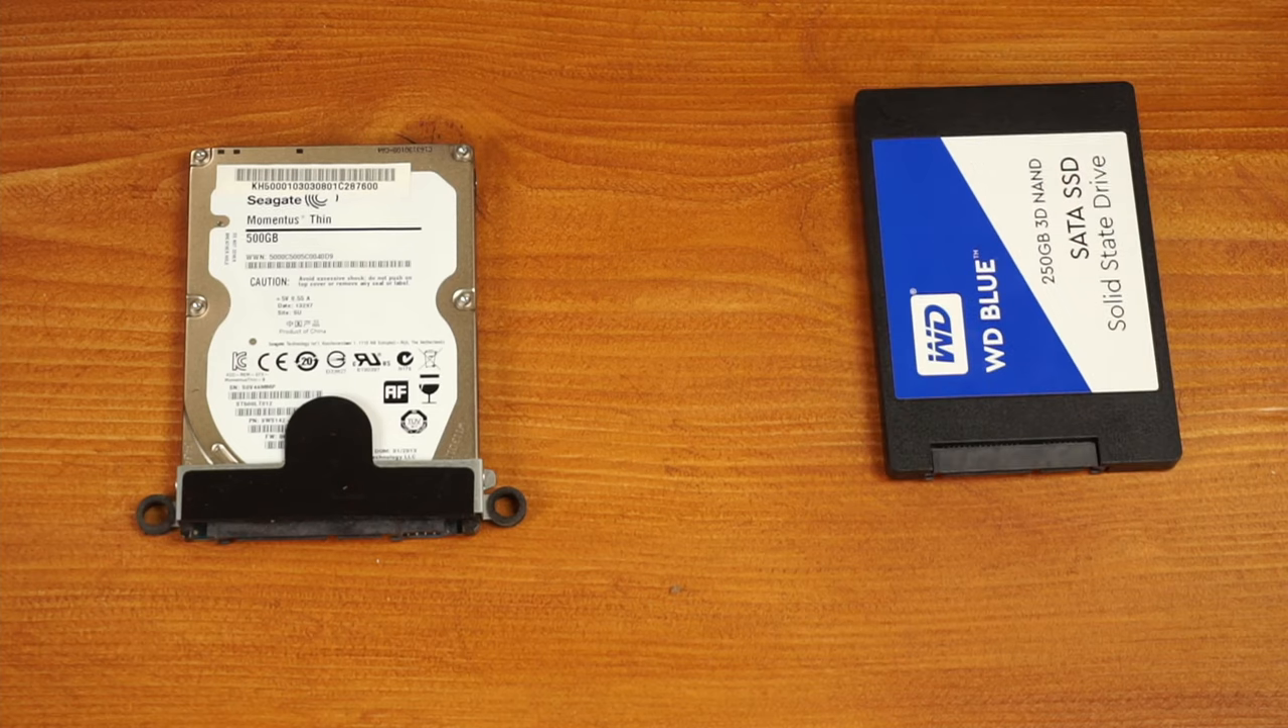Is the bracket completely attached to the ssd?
No.